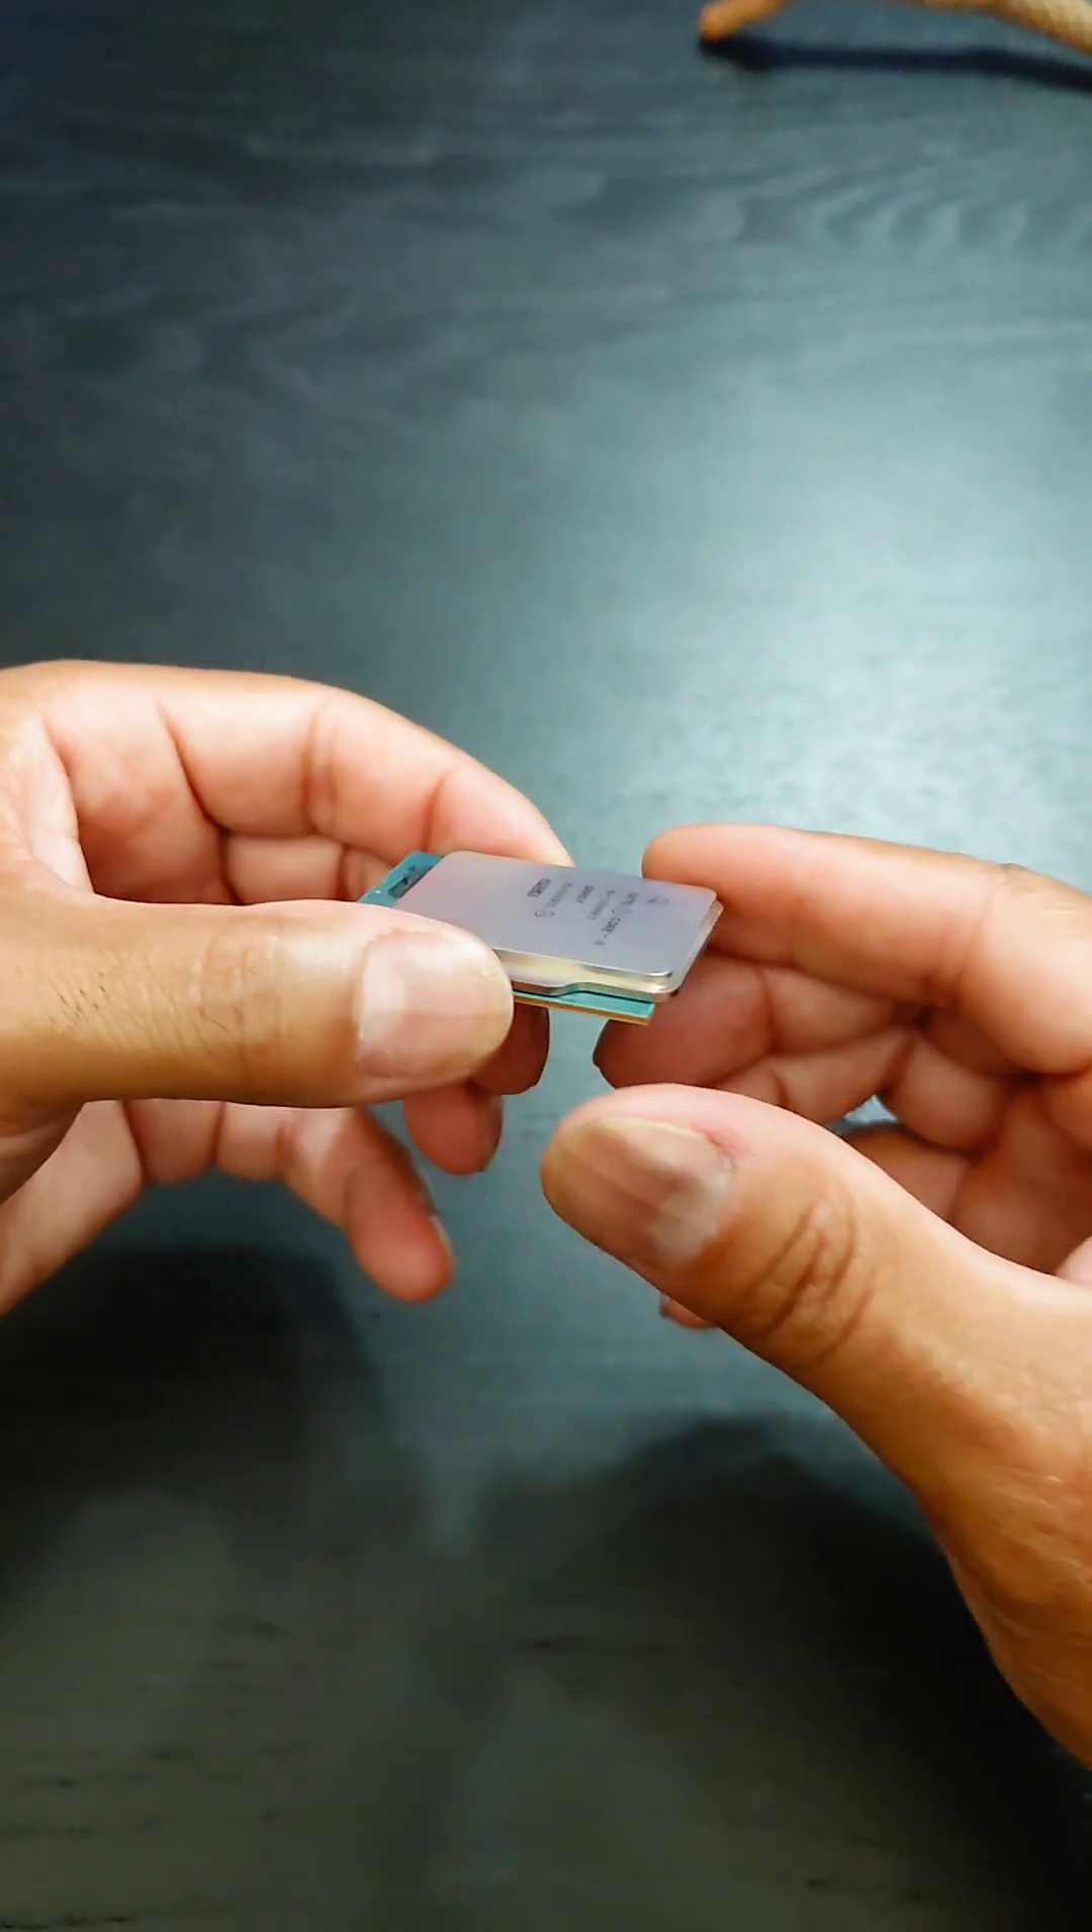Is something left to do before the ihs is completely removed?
Yes.